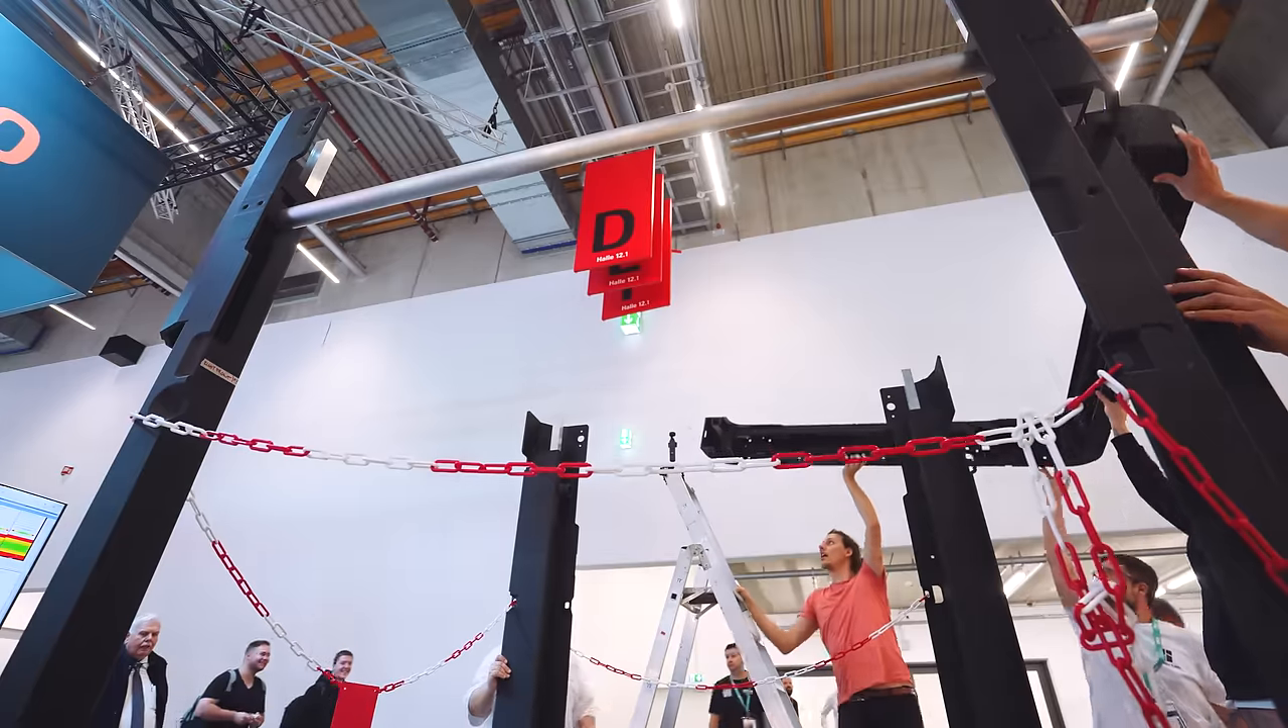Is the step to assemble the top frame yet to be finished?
Yes.